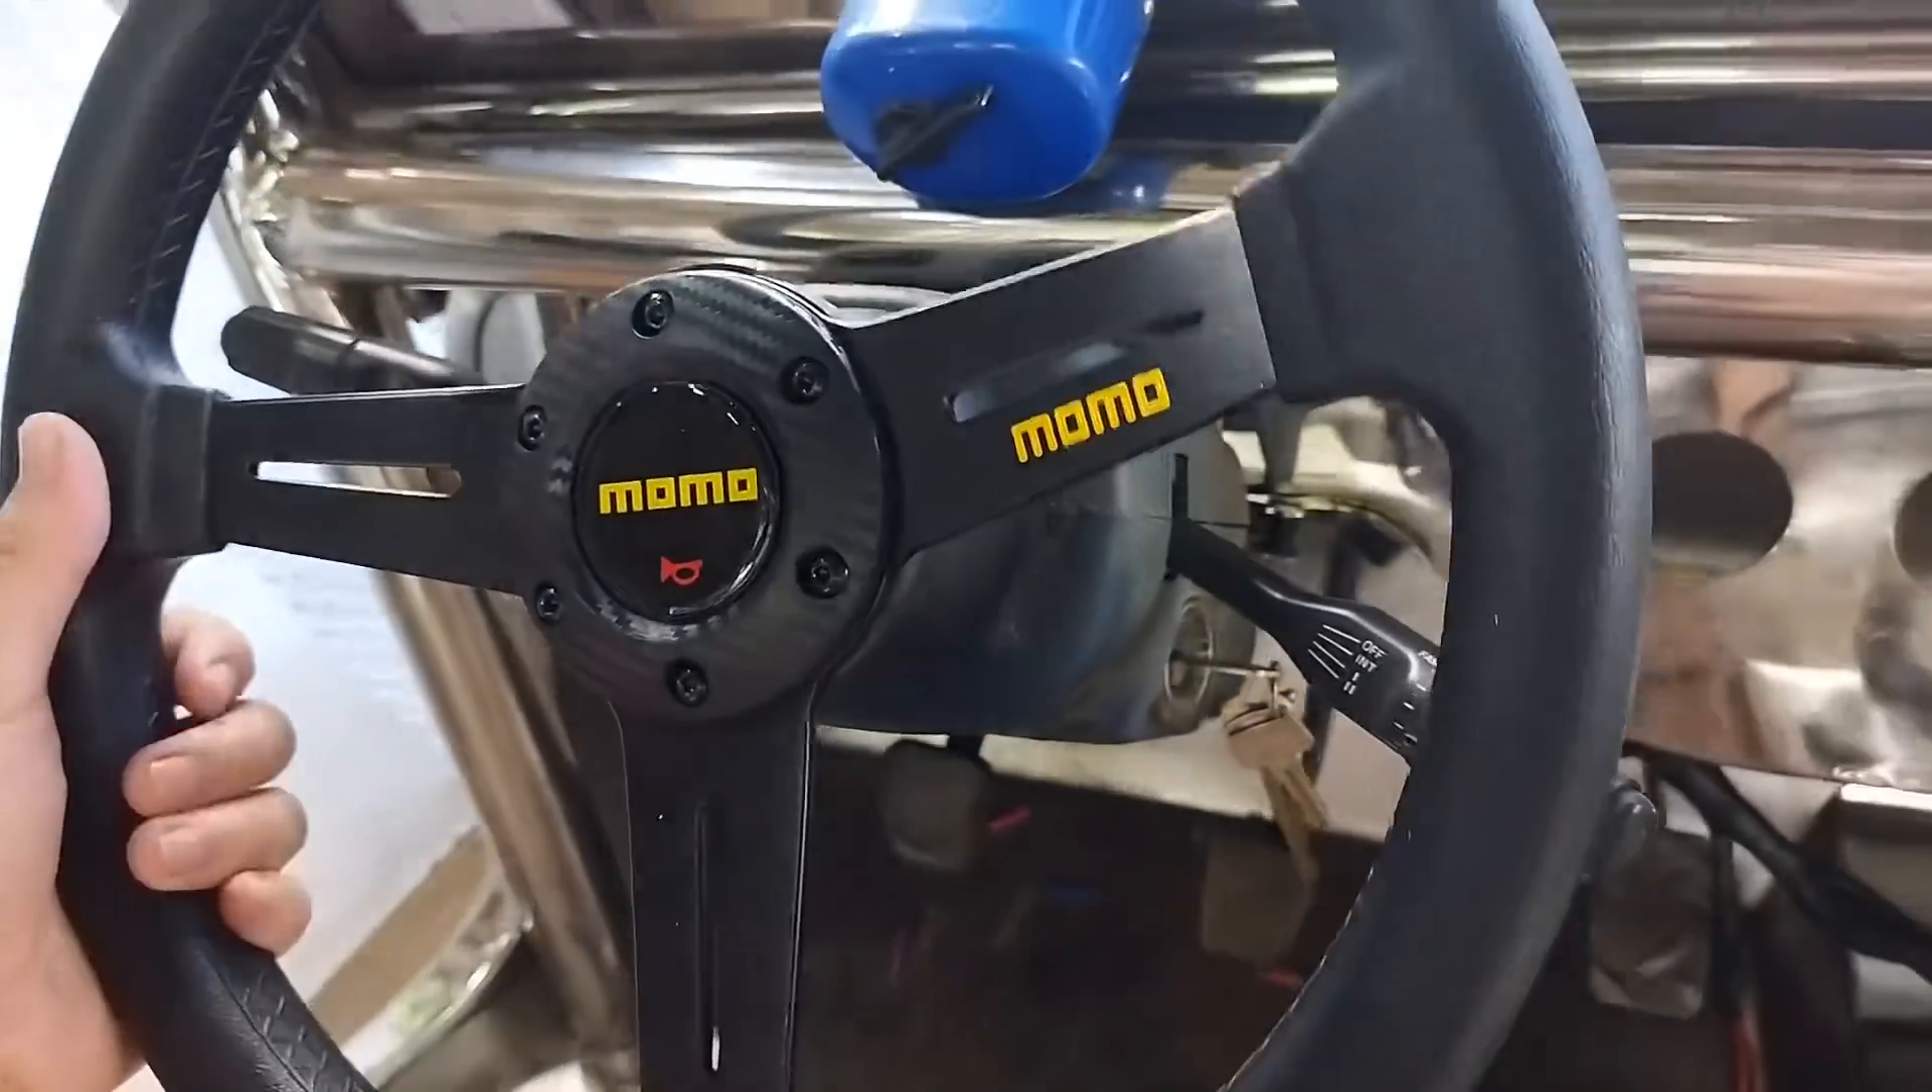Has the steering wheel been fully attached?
Yes.